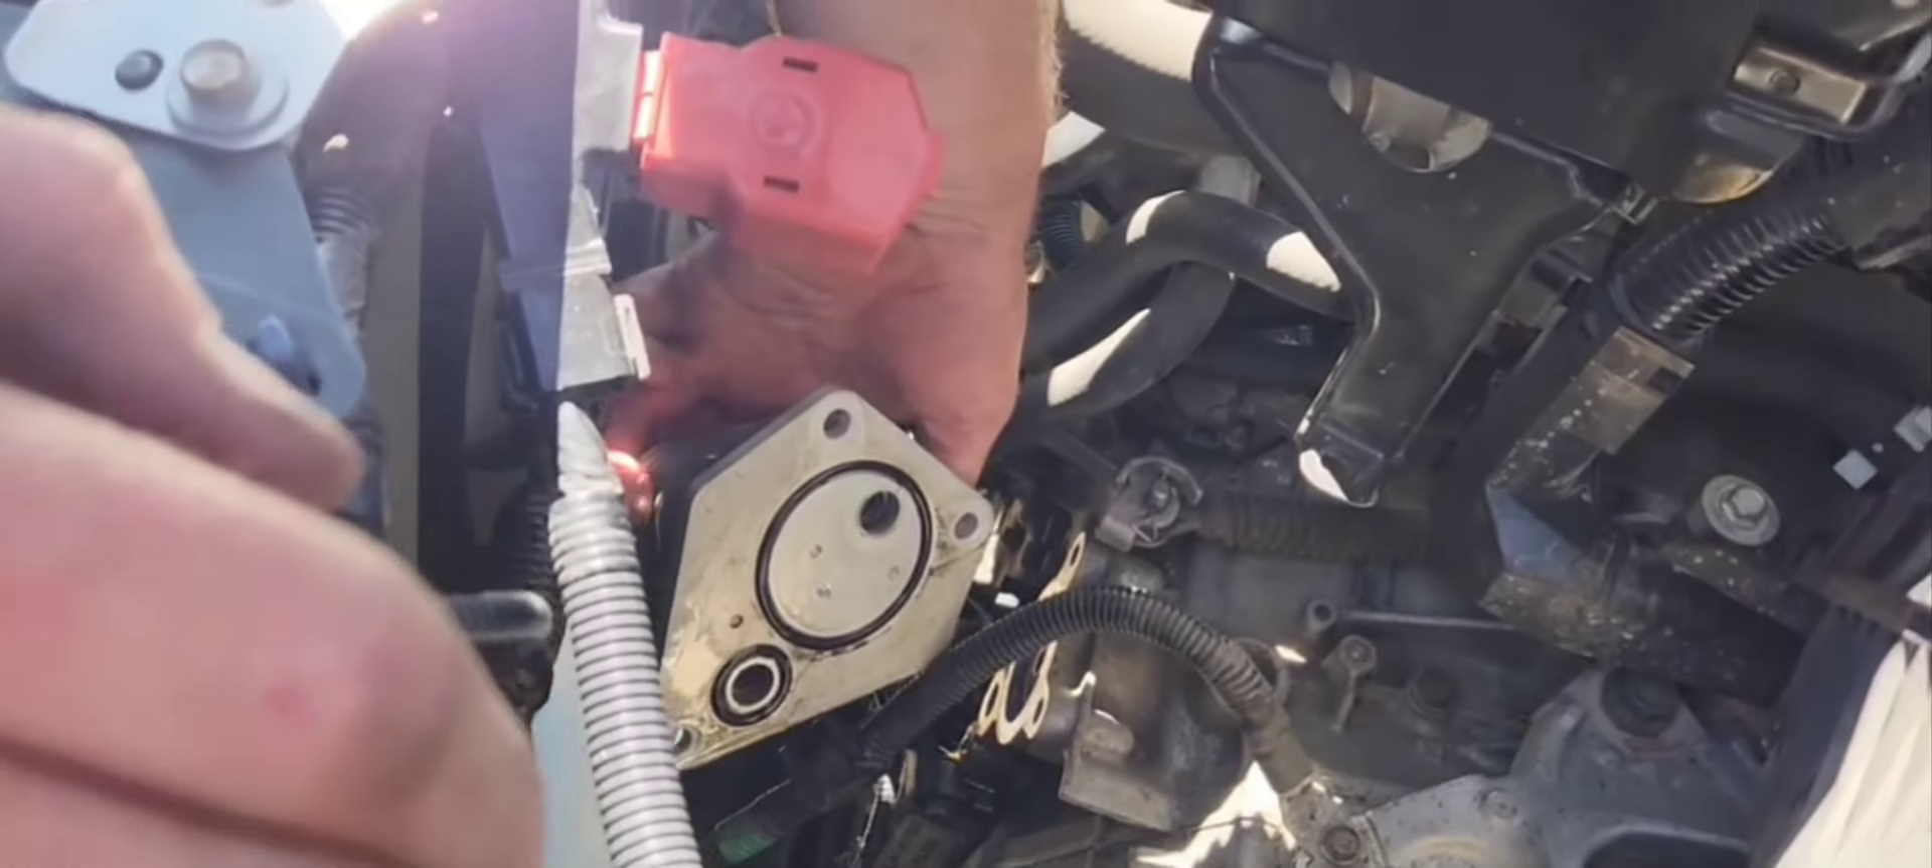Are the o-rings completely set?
Yes.